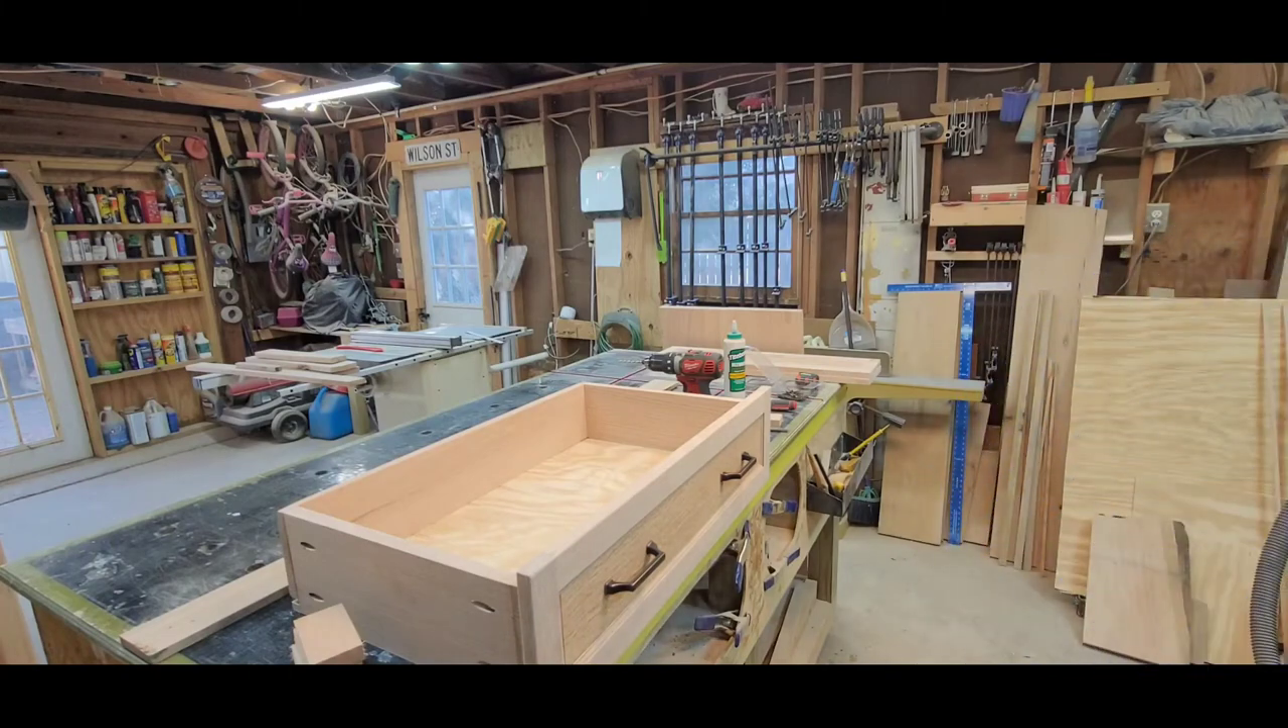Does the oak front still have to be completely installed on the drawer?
No.